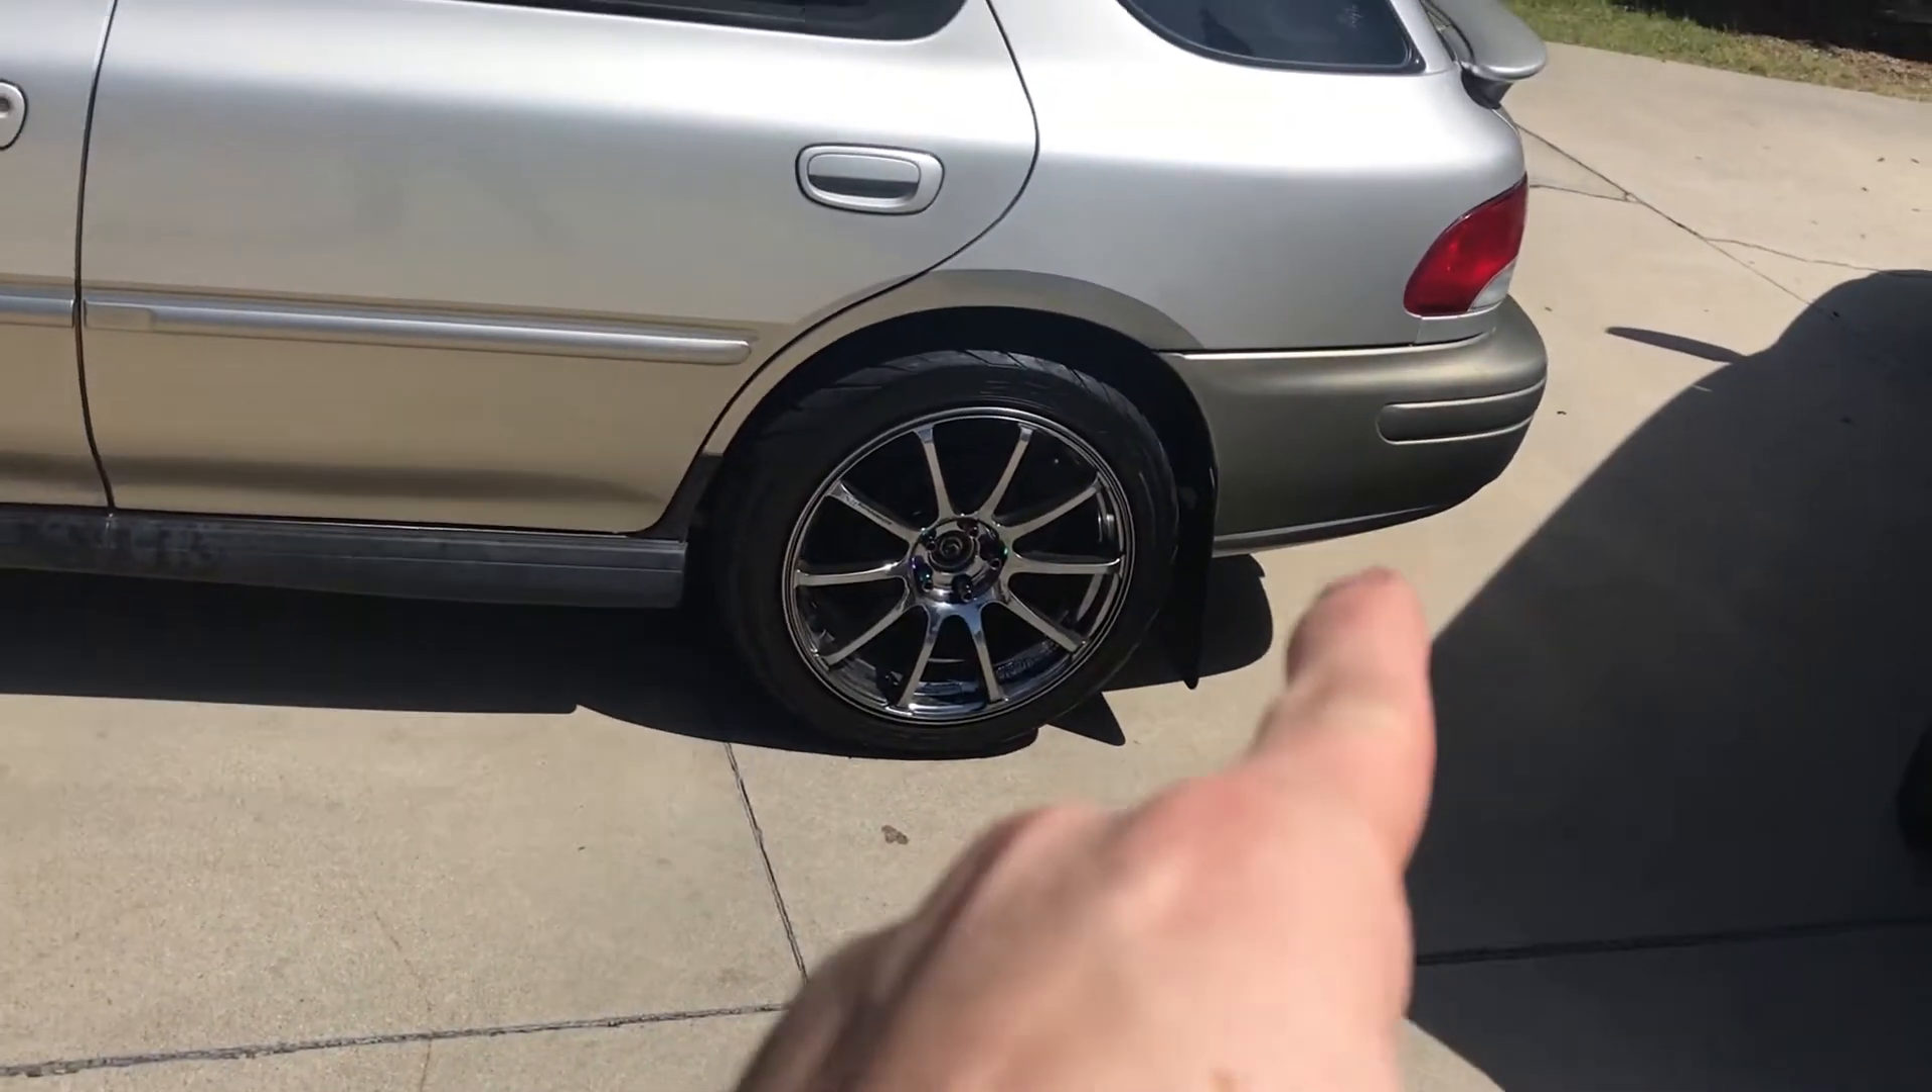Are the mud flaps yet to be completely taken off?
Yes.